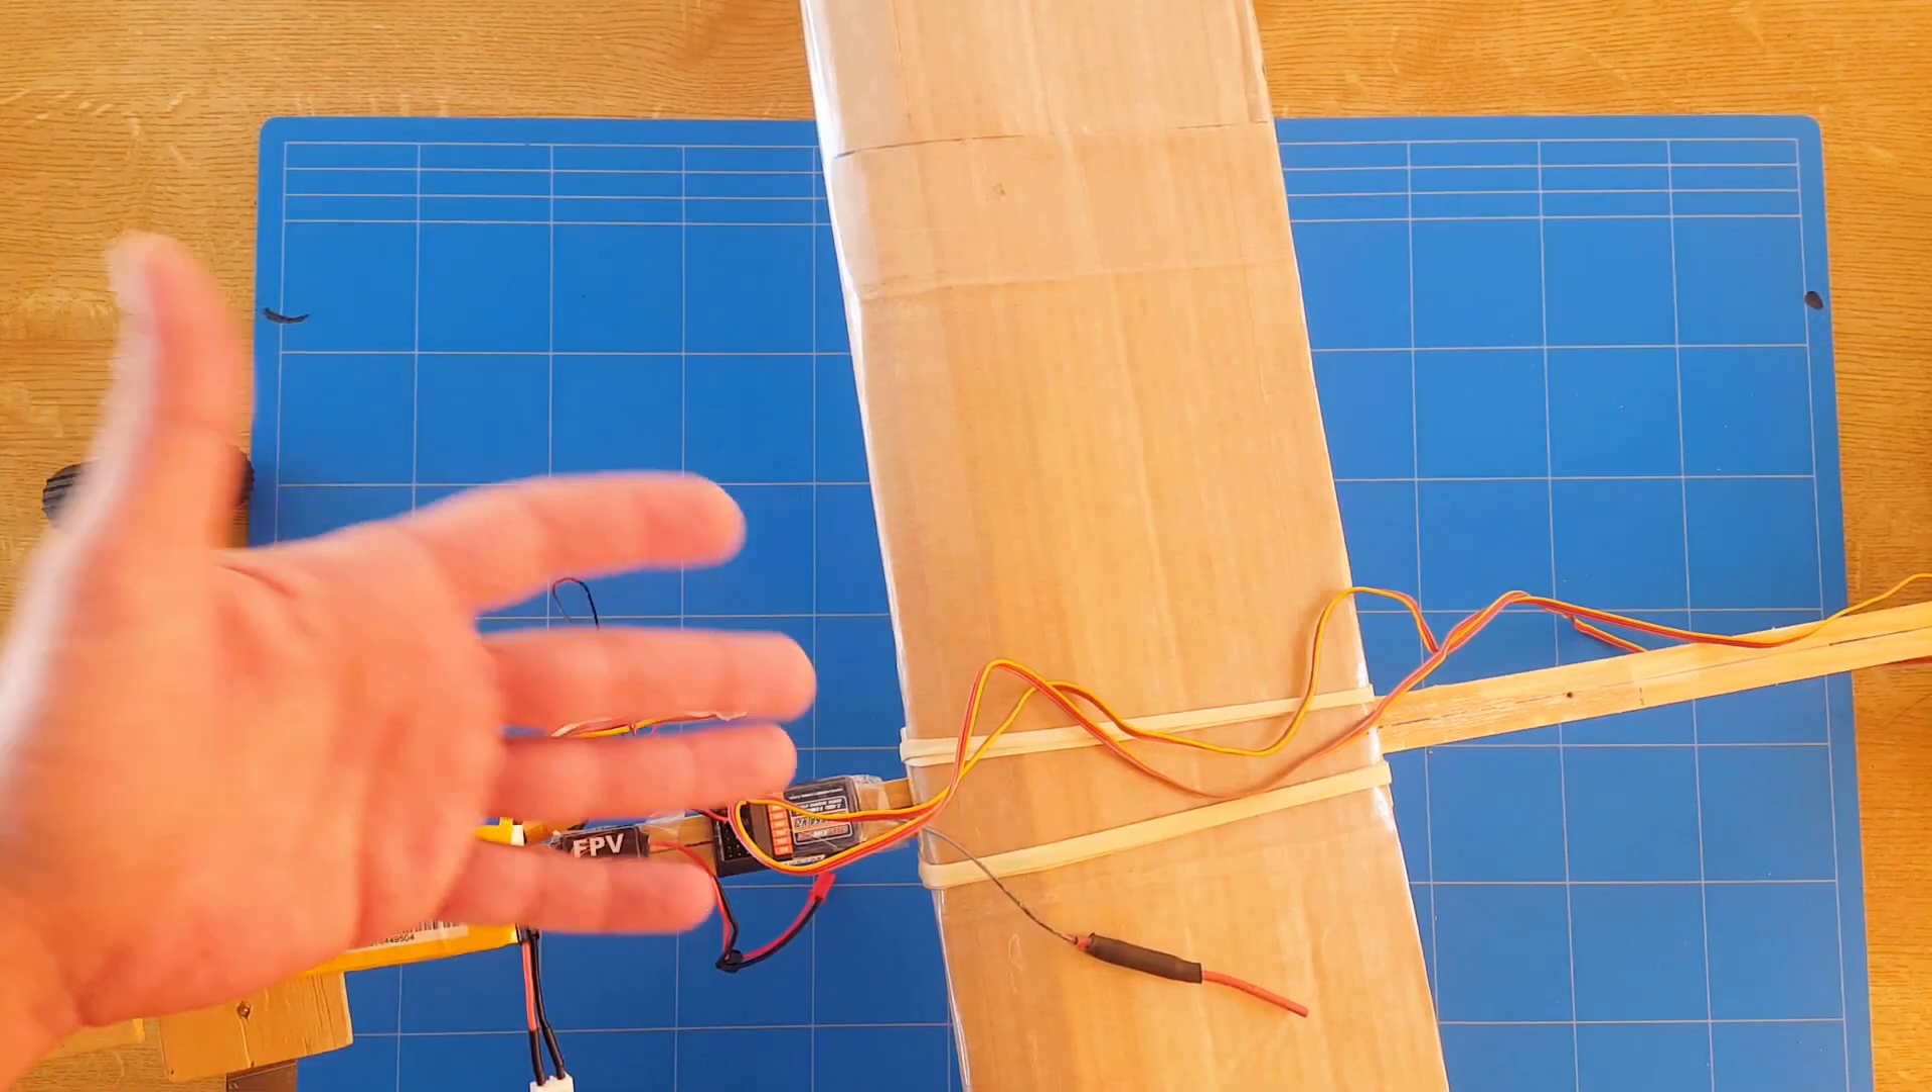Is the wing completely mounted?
Yes.